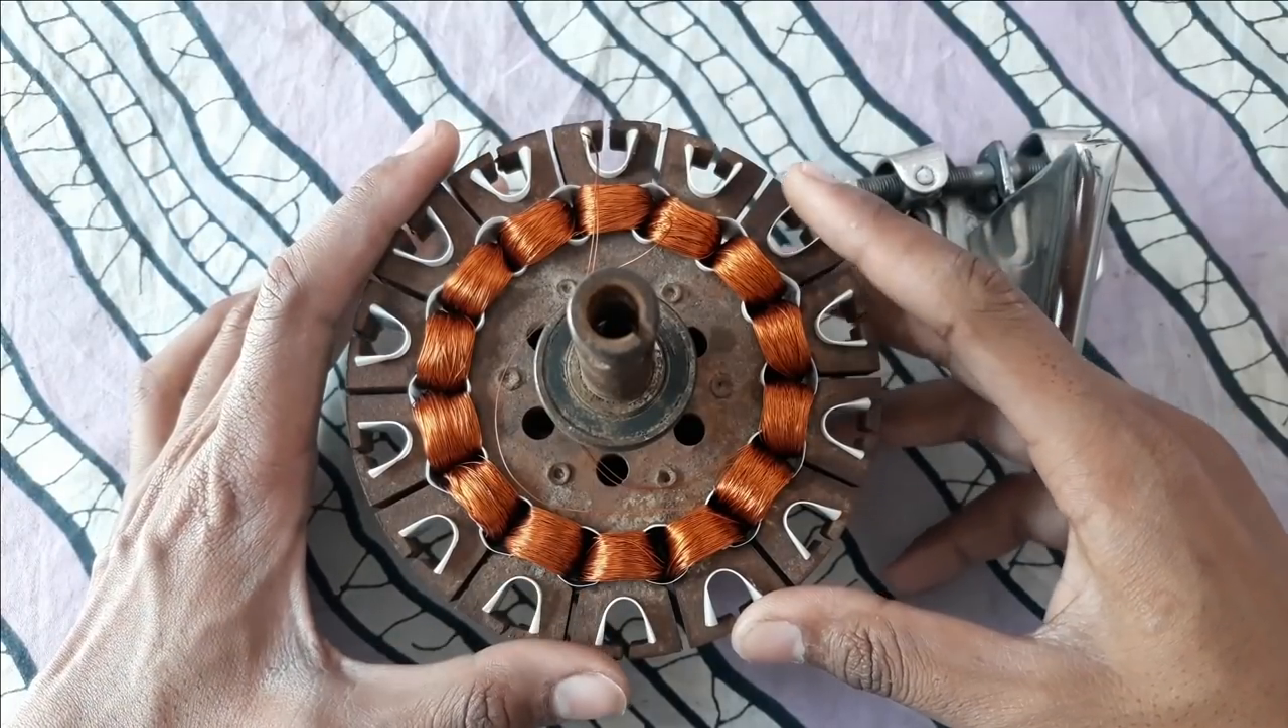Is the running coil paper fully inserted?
Yes.